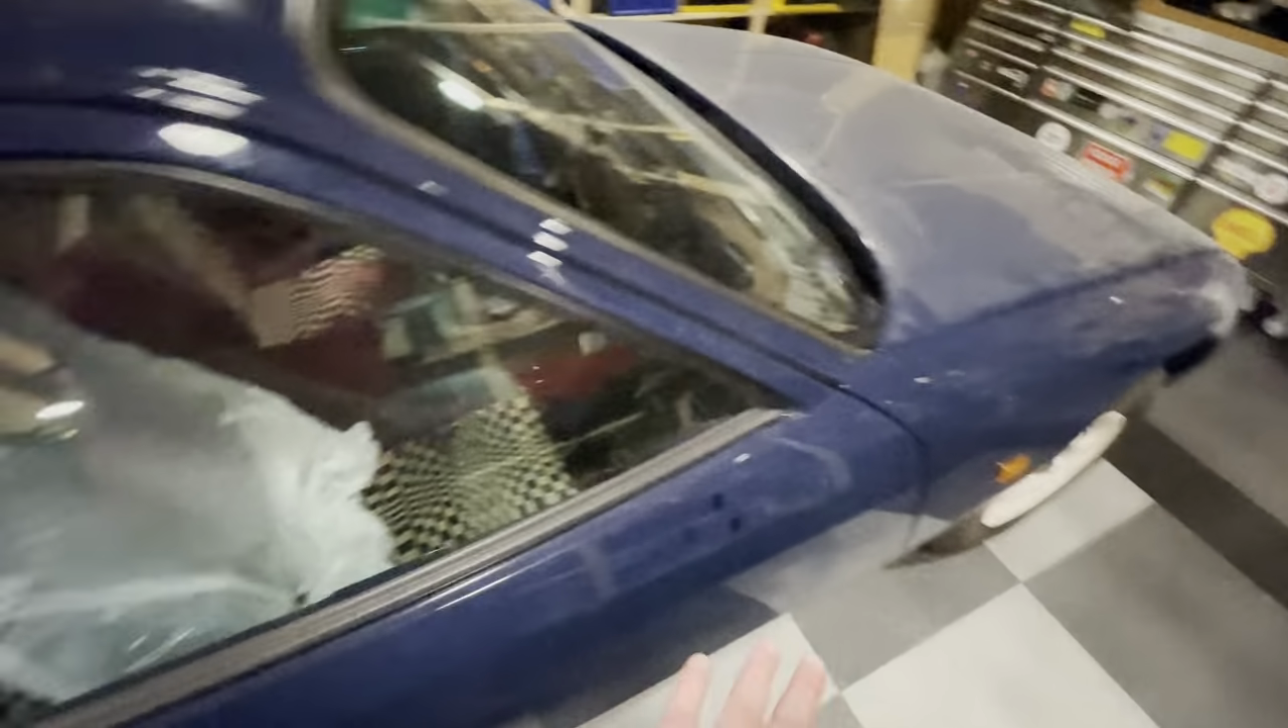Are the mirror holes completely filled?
No.